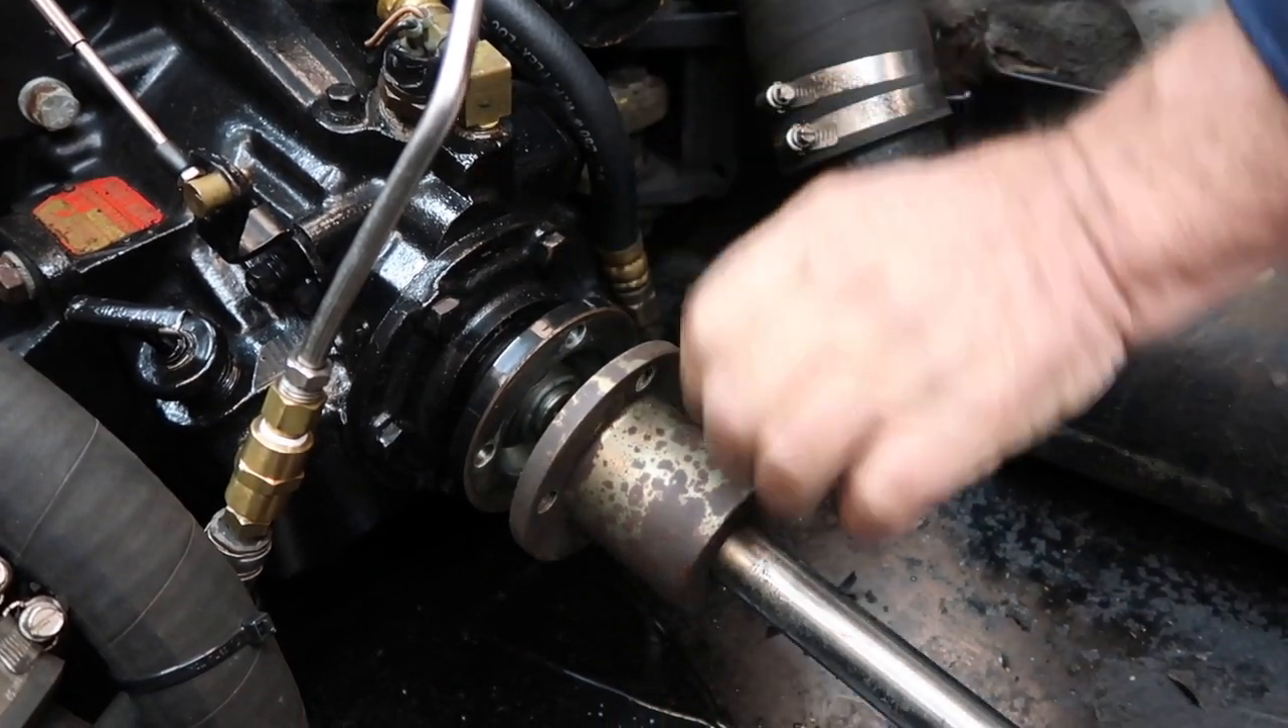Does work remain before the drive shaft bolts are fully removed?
No.